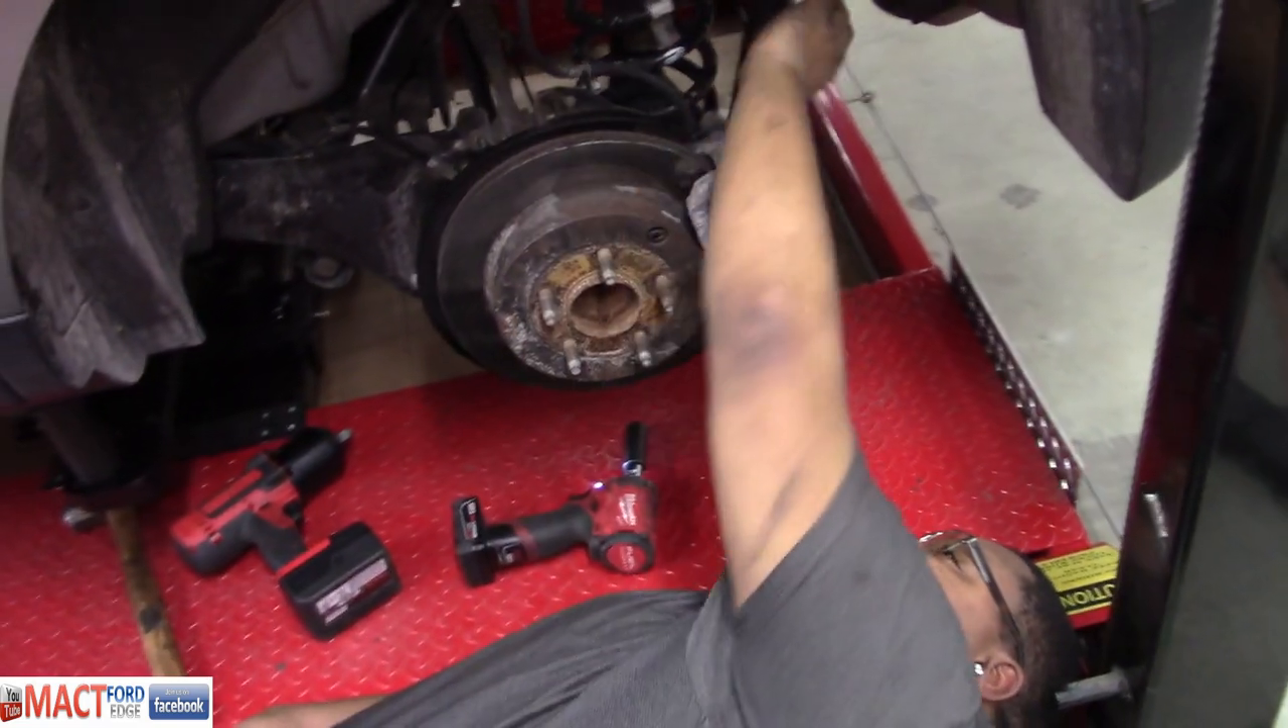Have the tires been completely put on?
No.